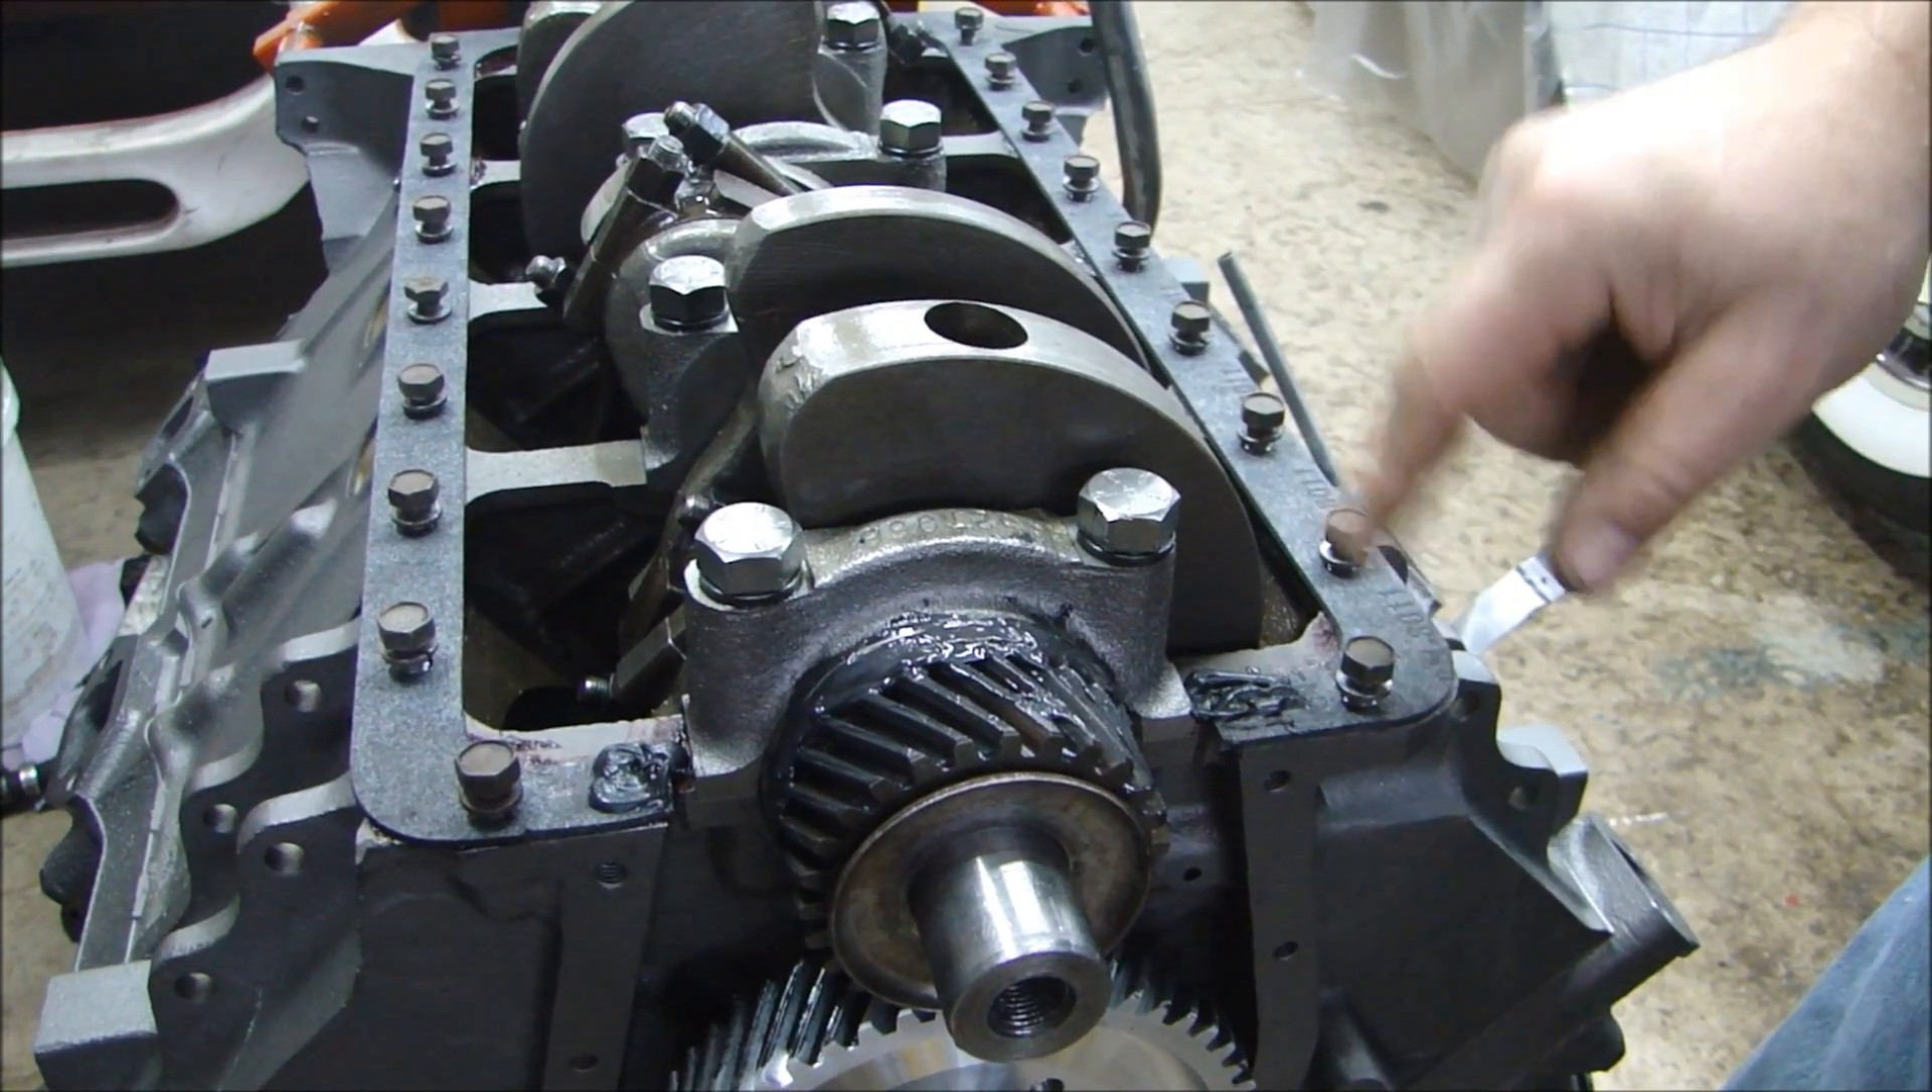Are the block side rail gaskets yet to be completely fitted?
No.